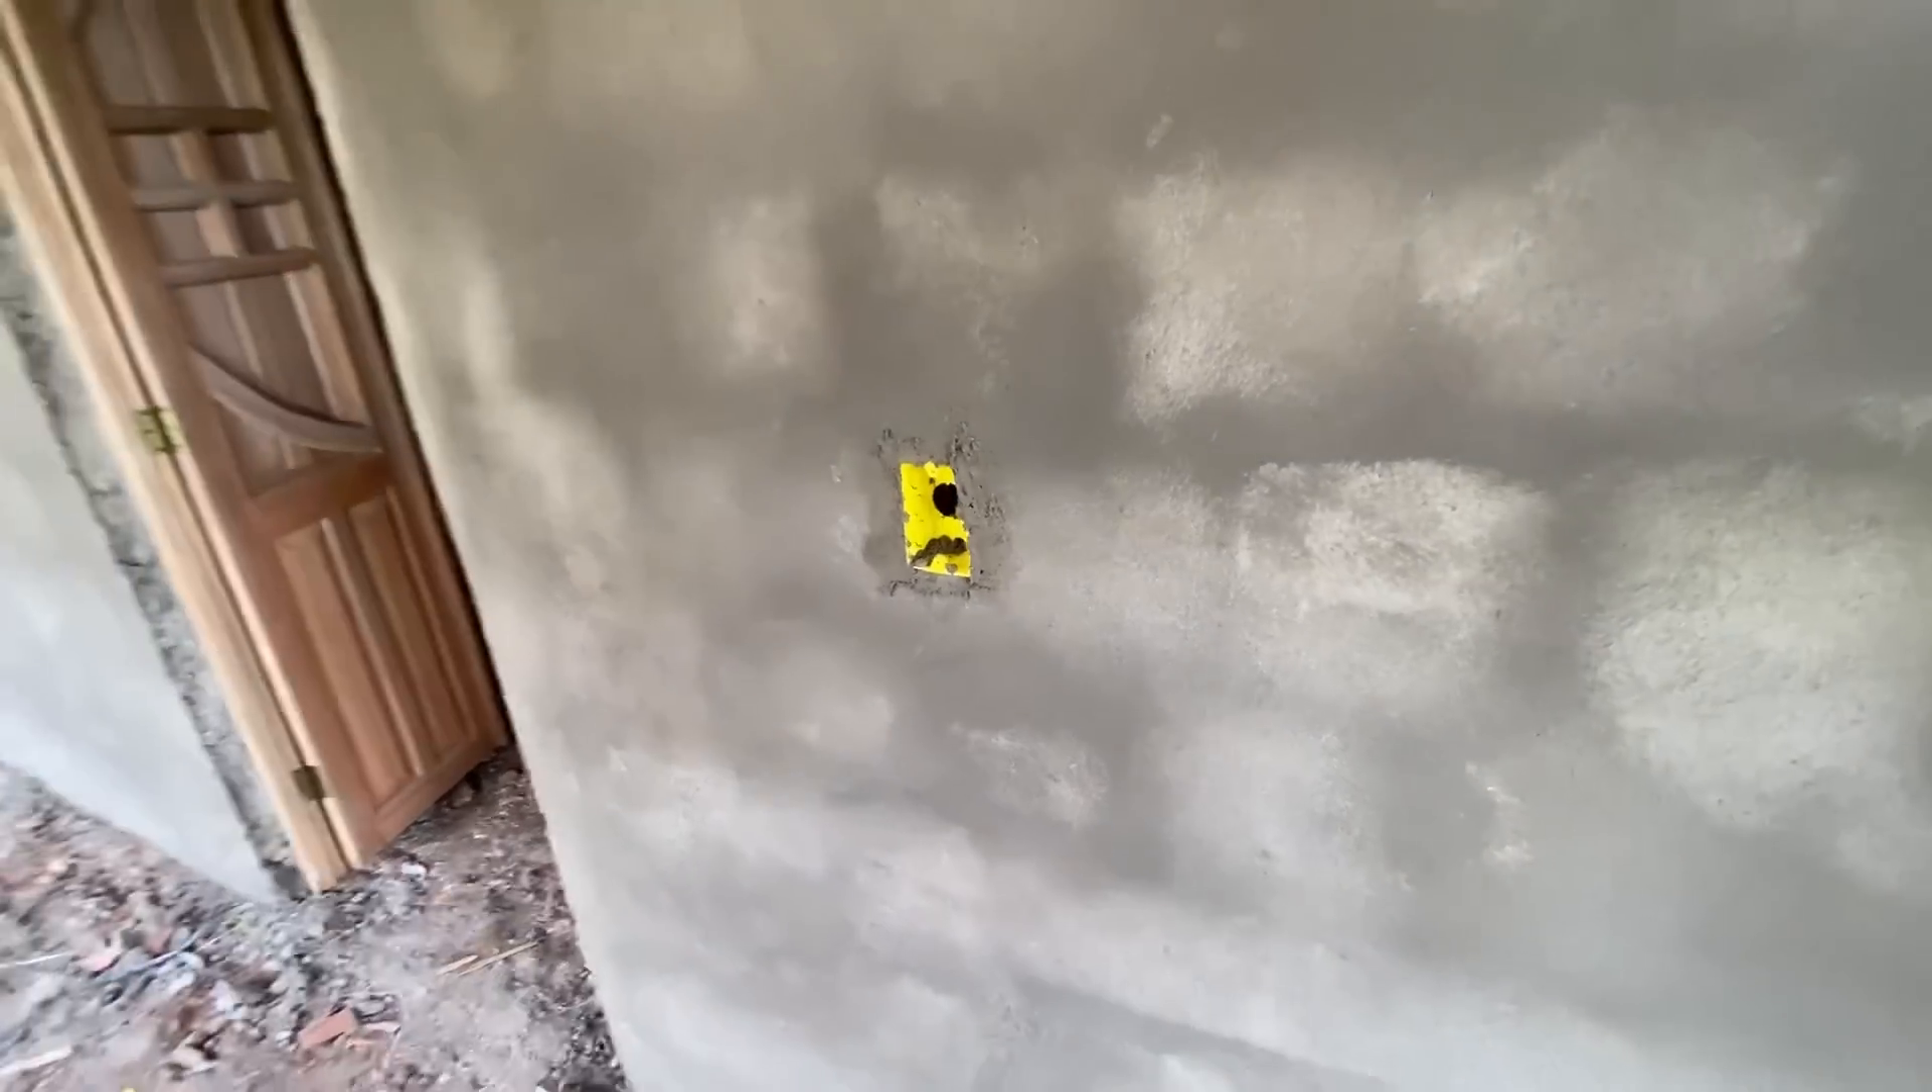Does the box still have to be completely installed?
No.